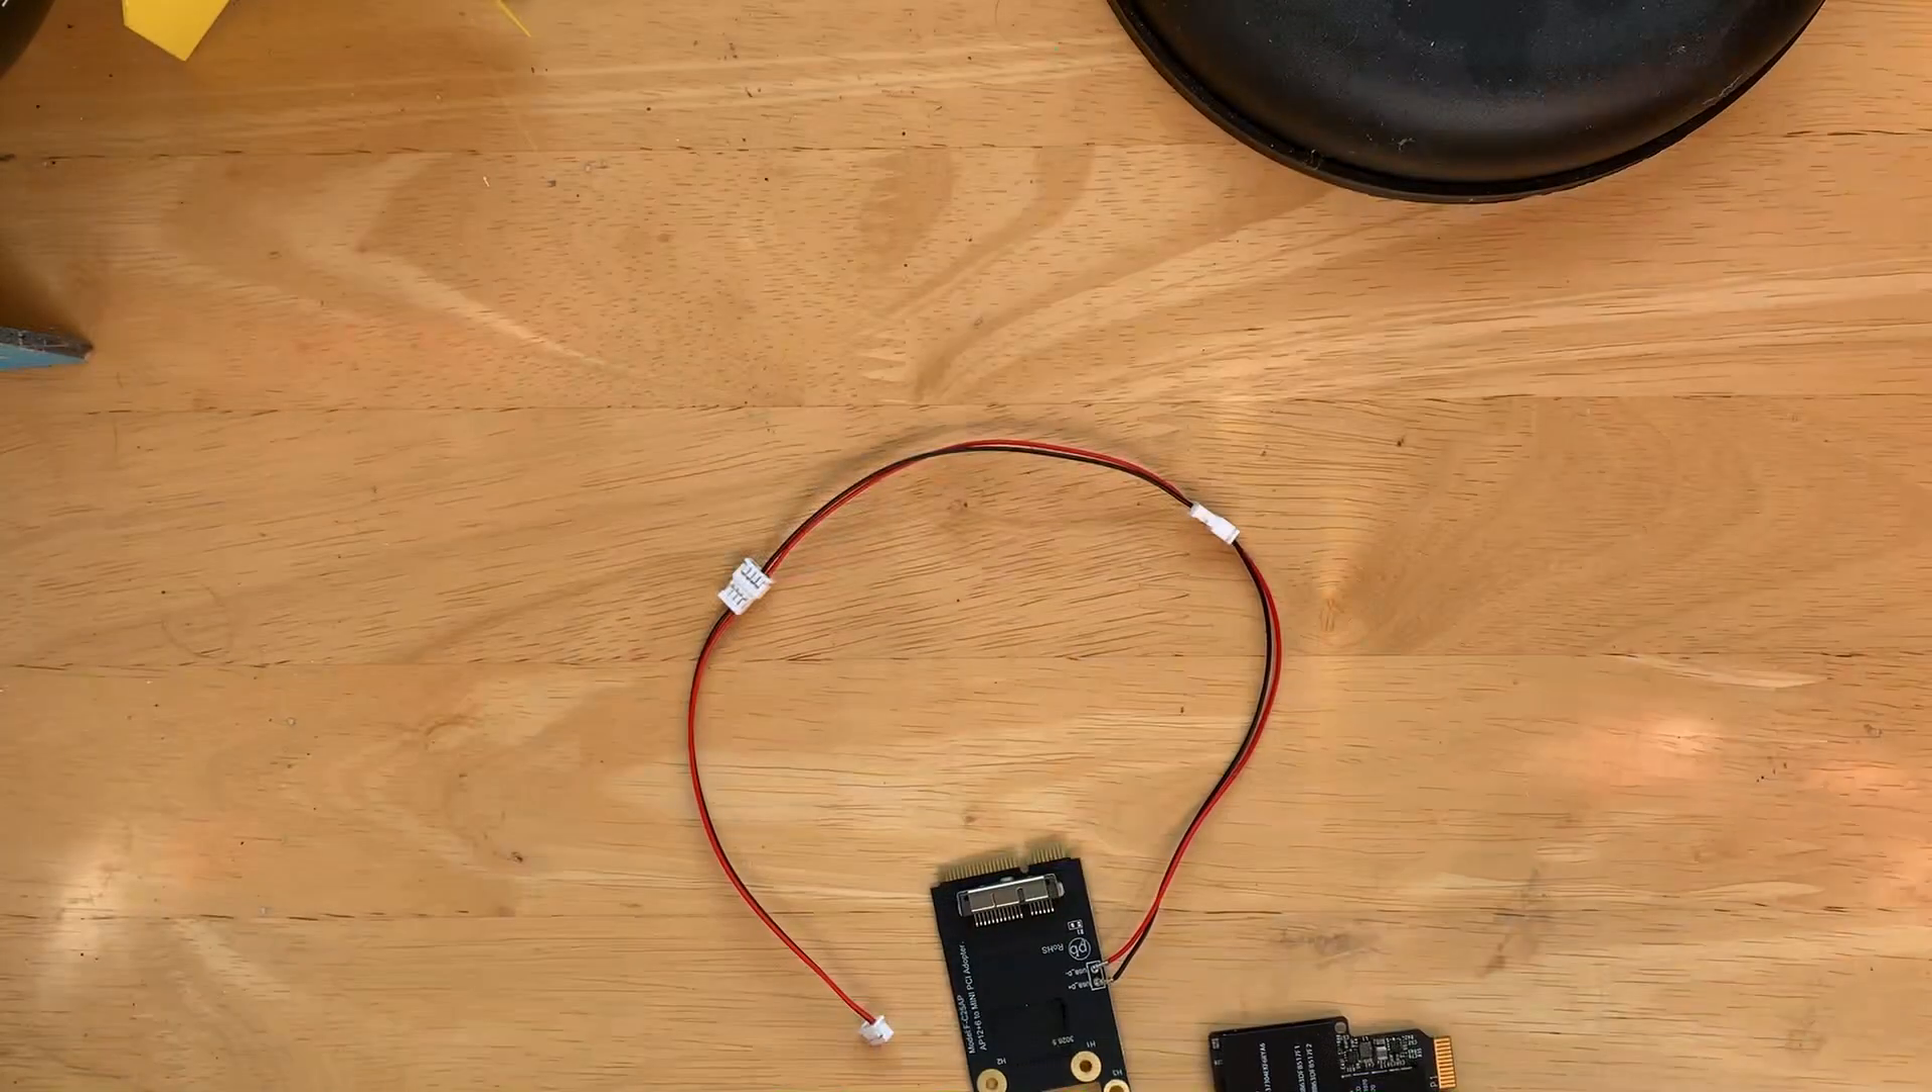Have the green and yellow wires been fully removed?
Yes.